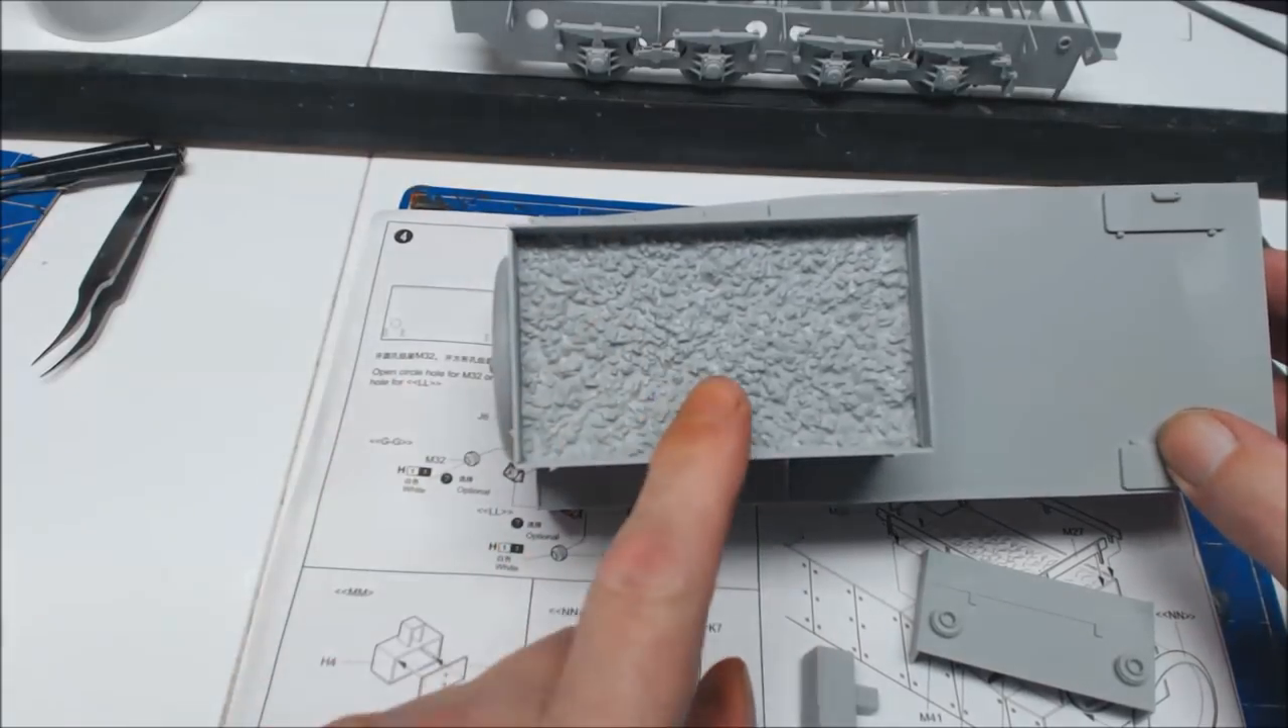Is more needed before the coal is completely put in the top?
No.